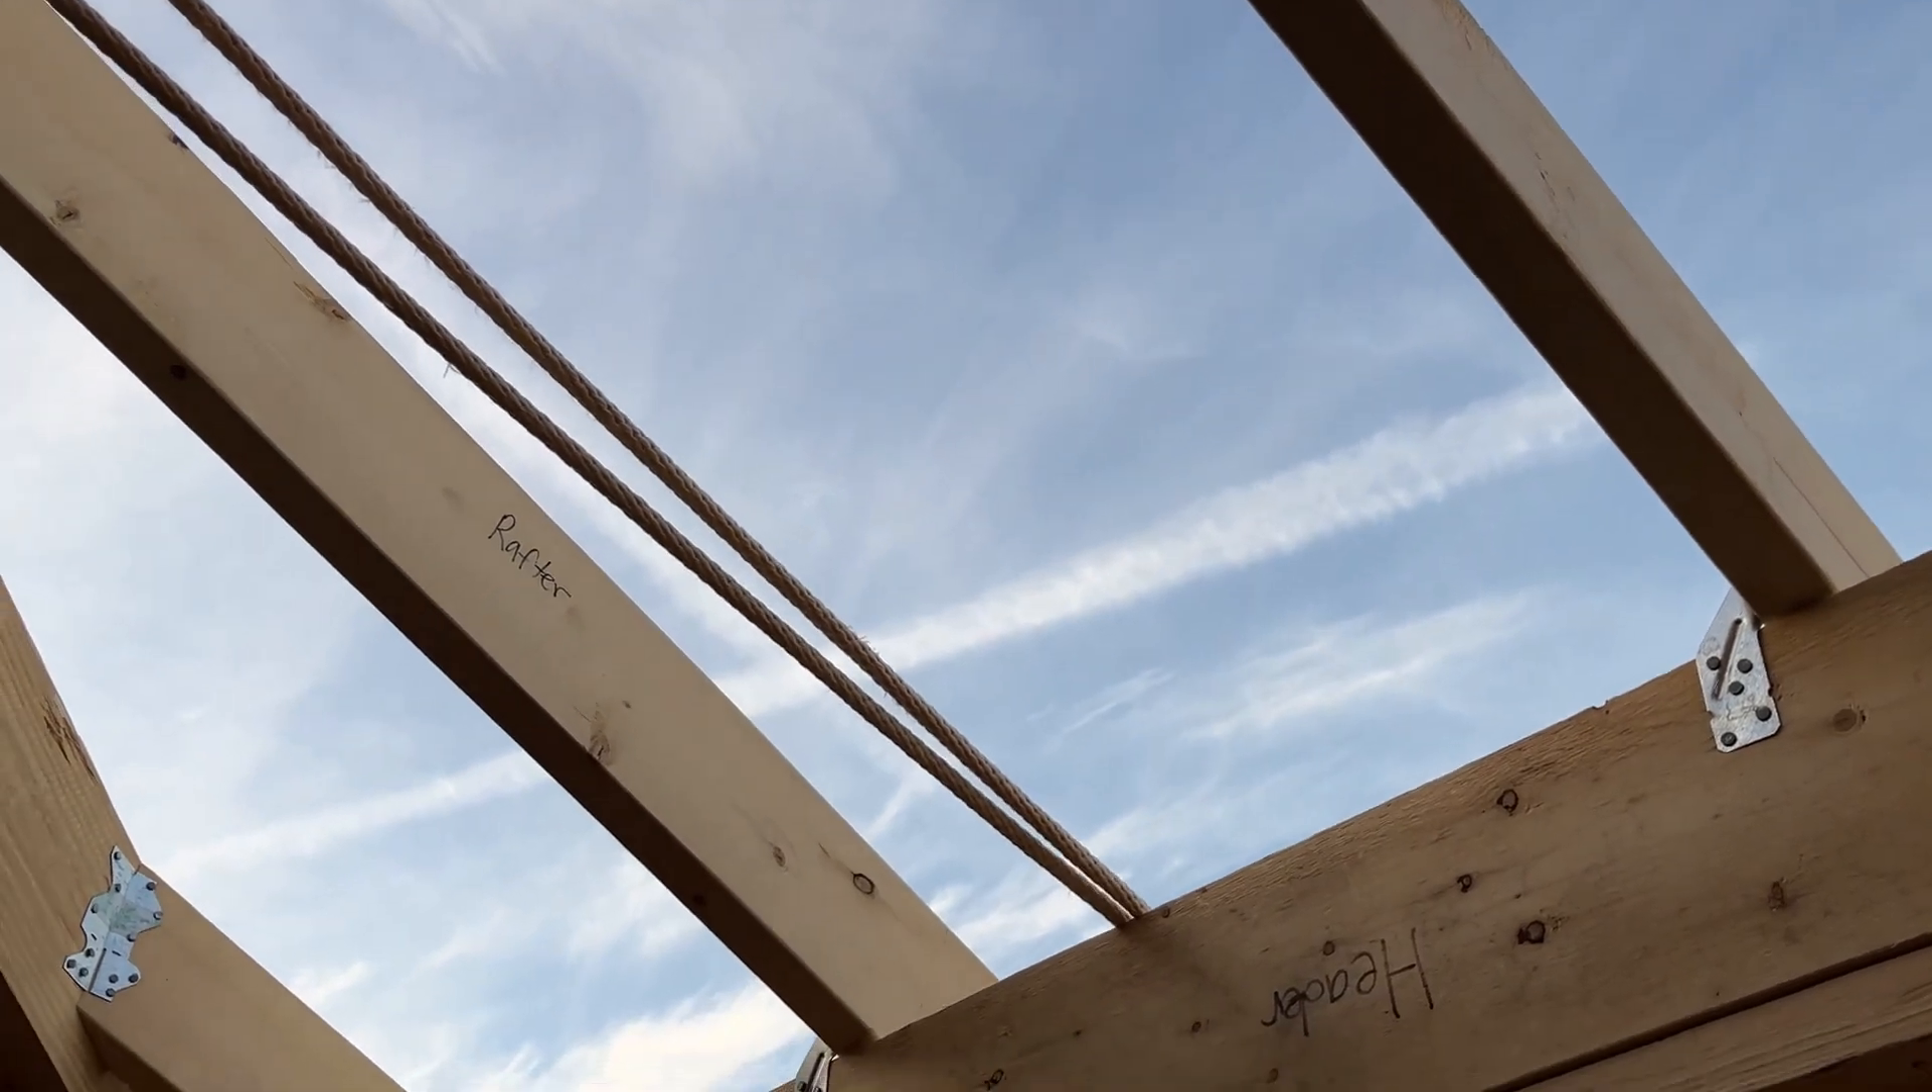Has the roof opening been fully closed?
No.